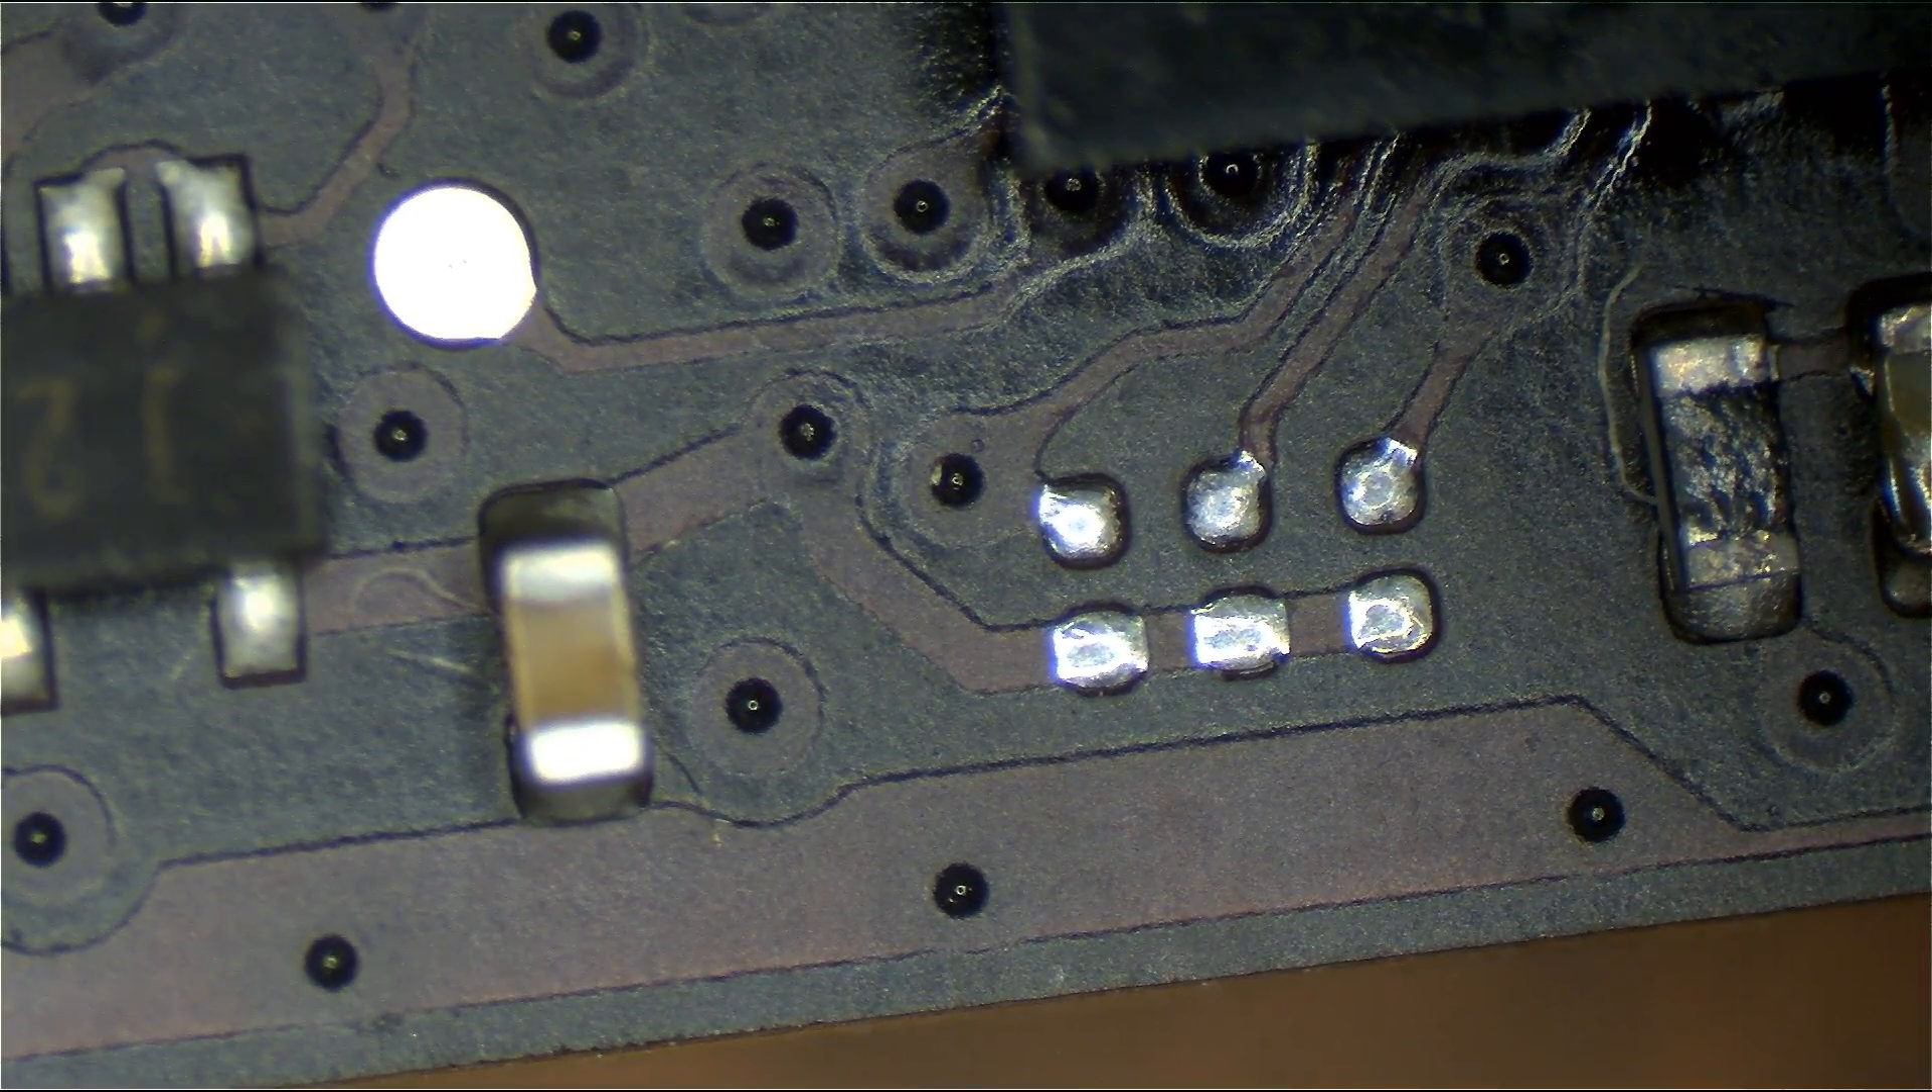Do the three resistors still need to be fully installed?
Yes.